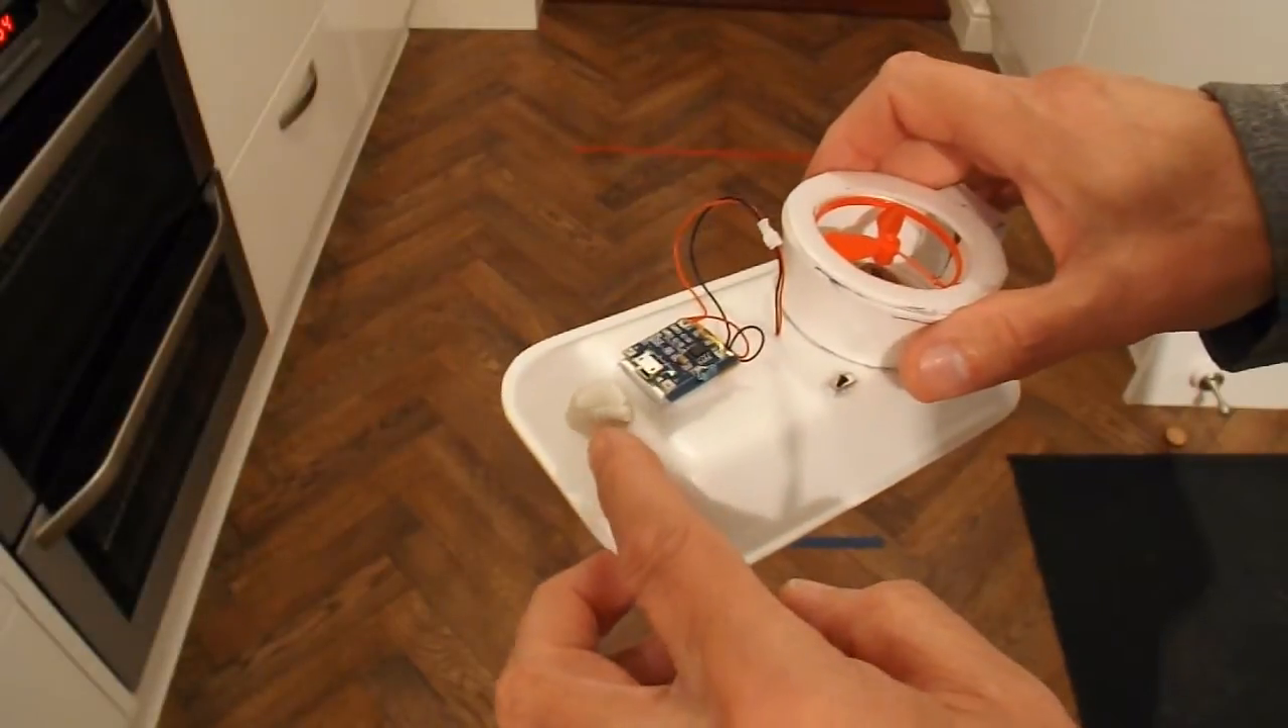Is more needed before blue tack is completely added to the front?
No.